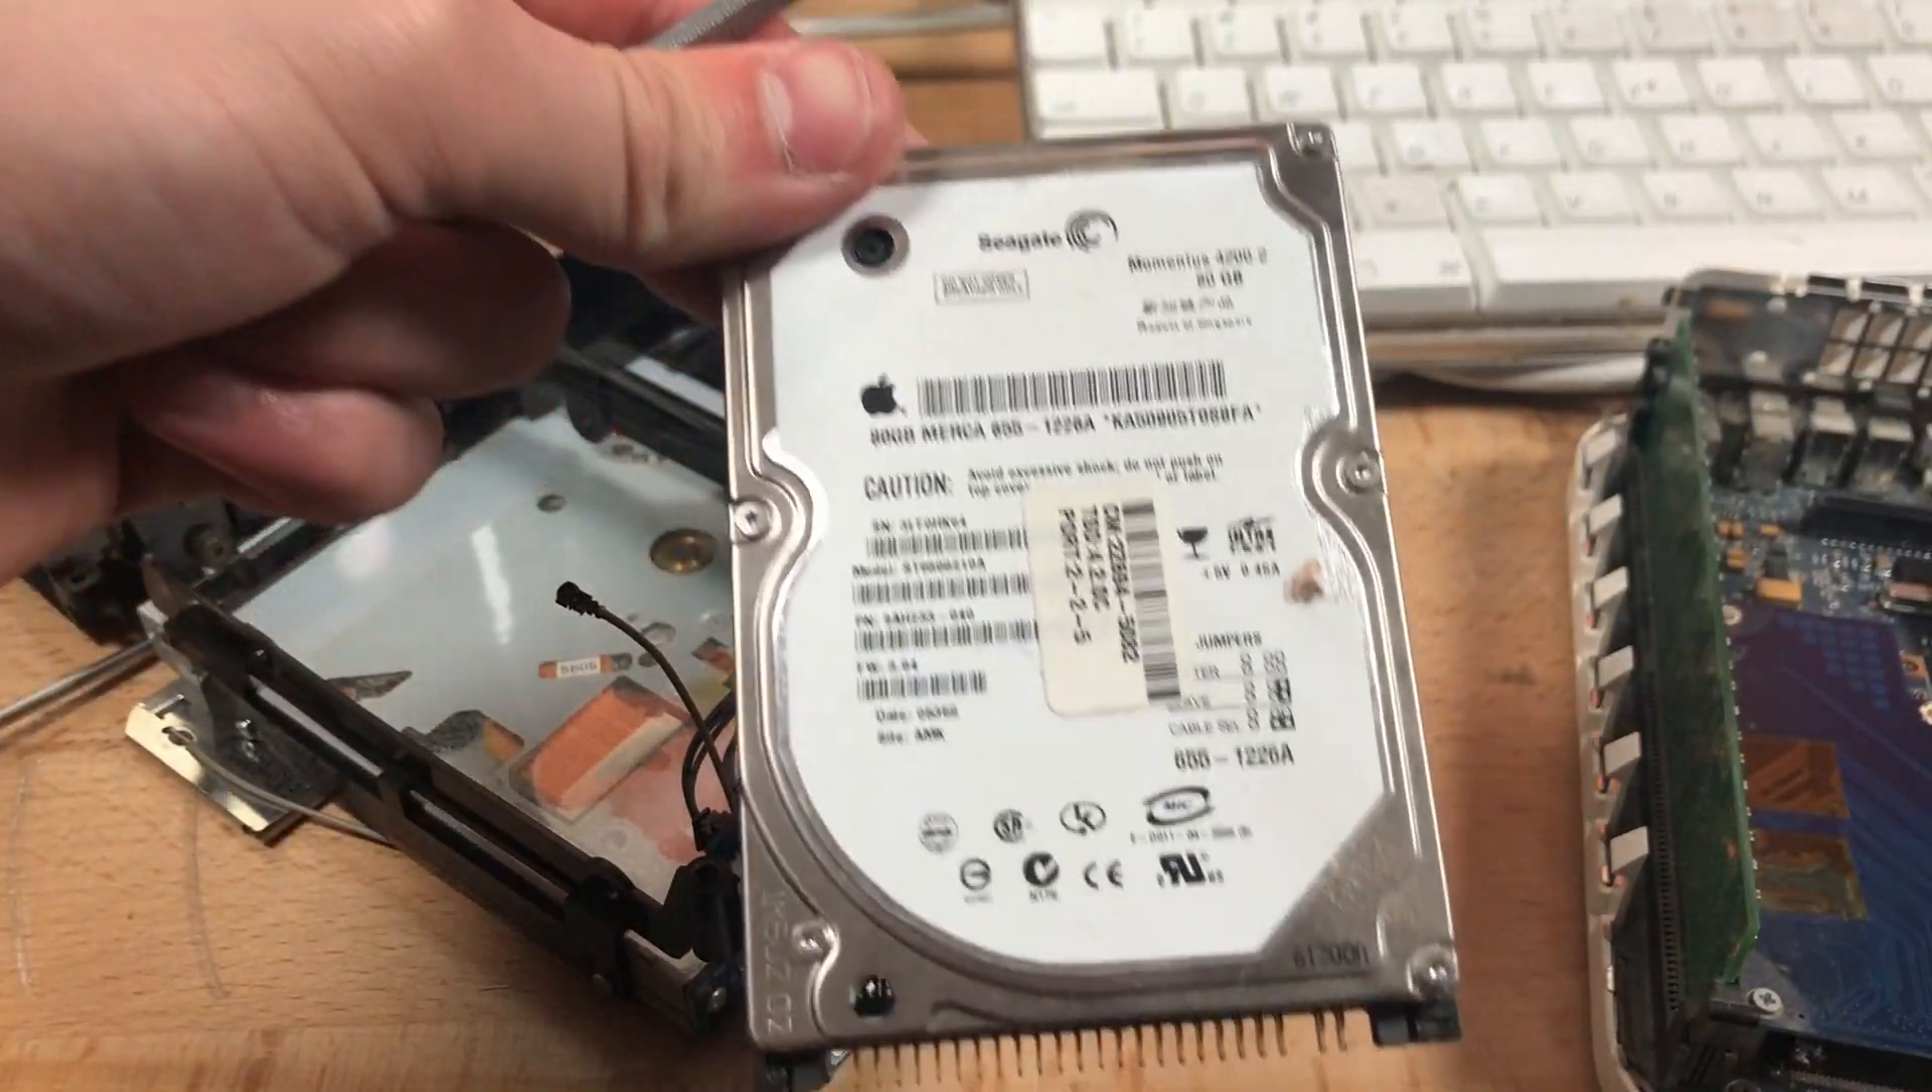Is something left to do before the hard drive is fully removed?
No.